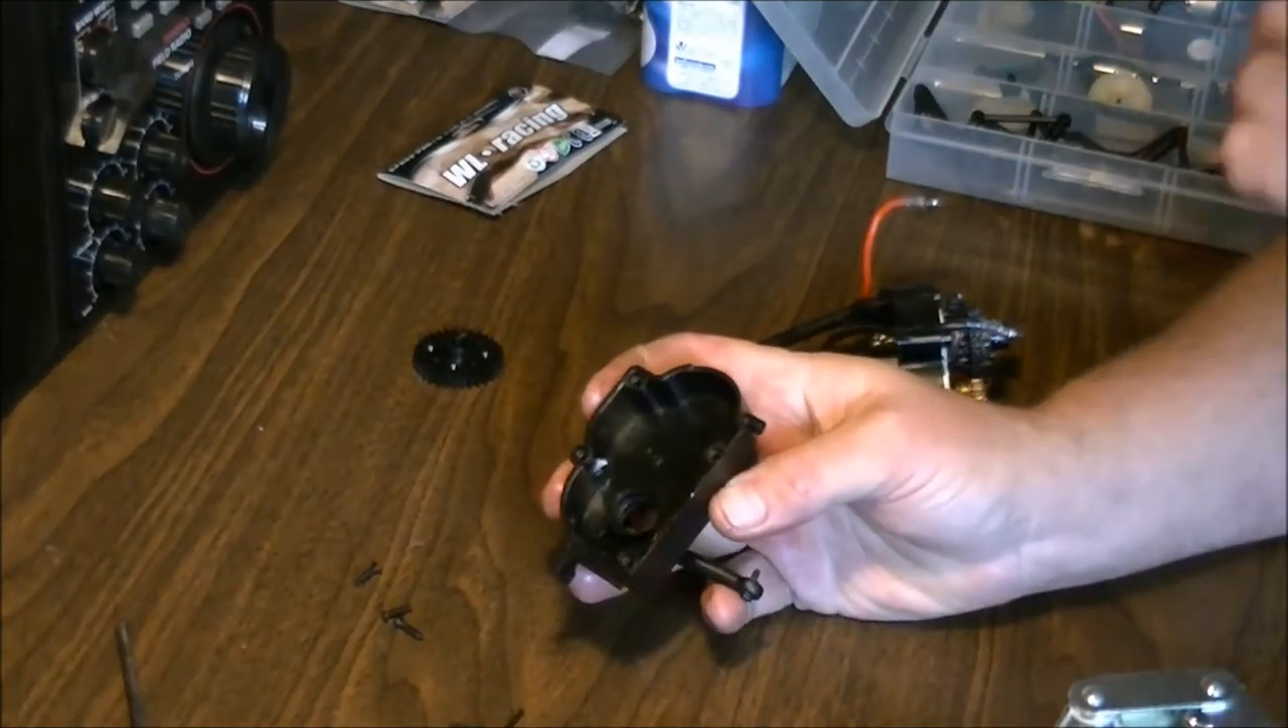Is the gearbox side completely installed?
No.